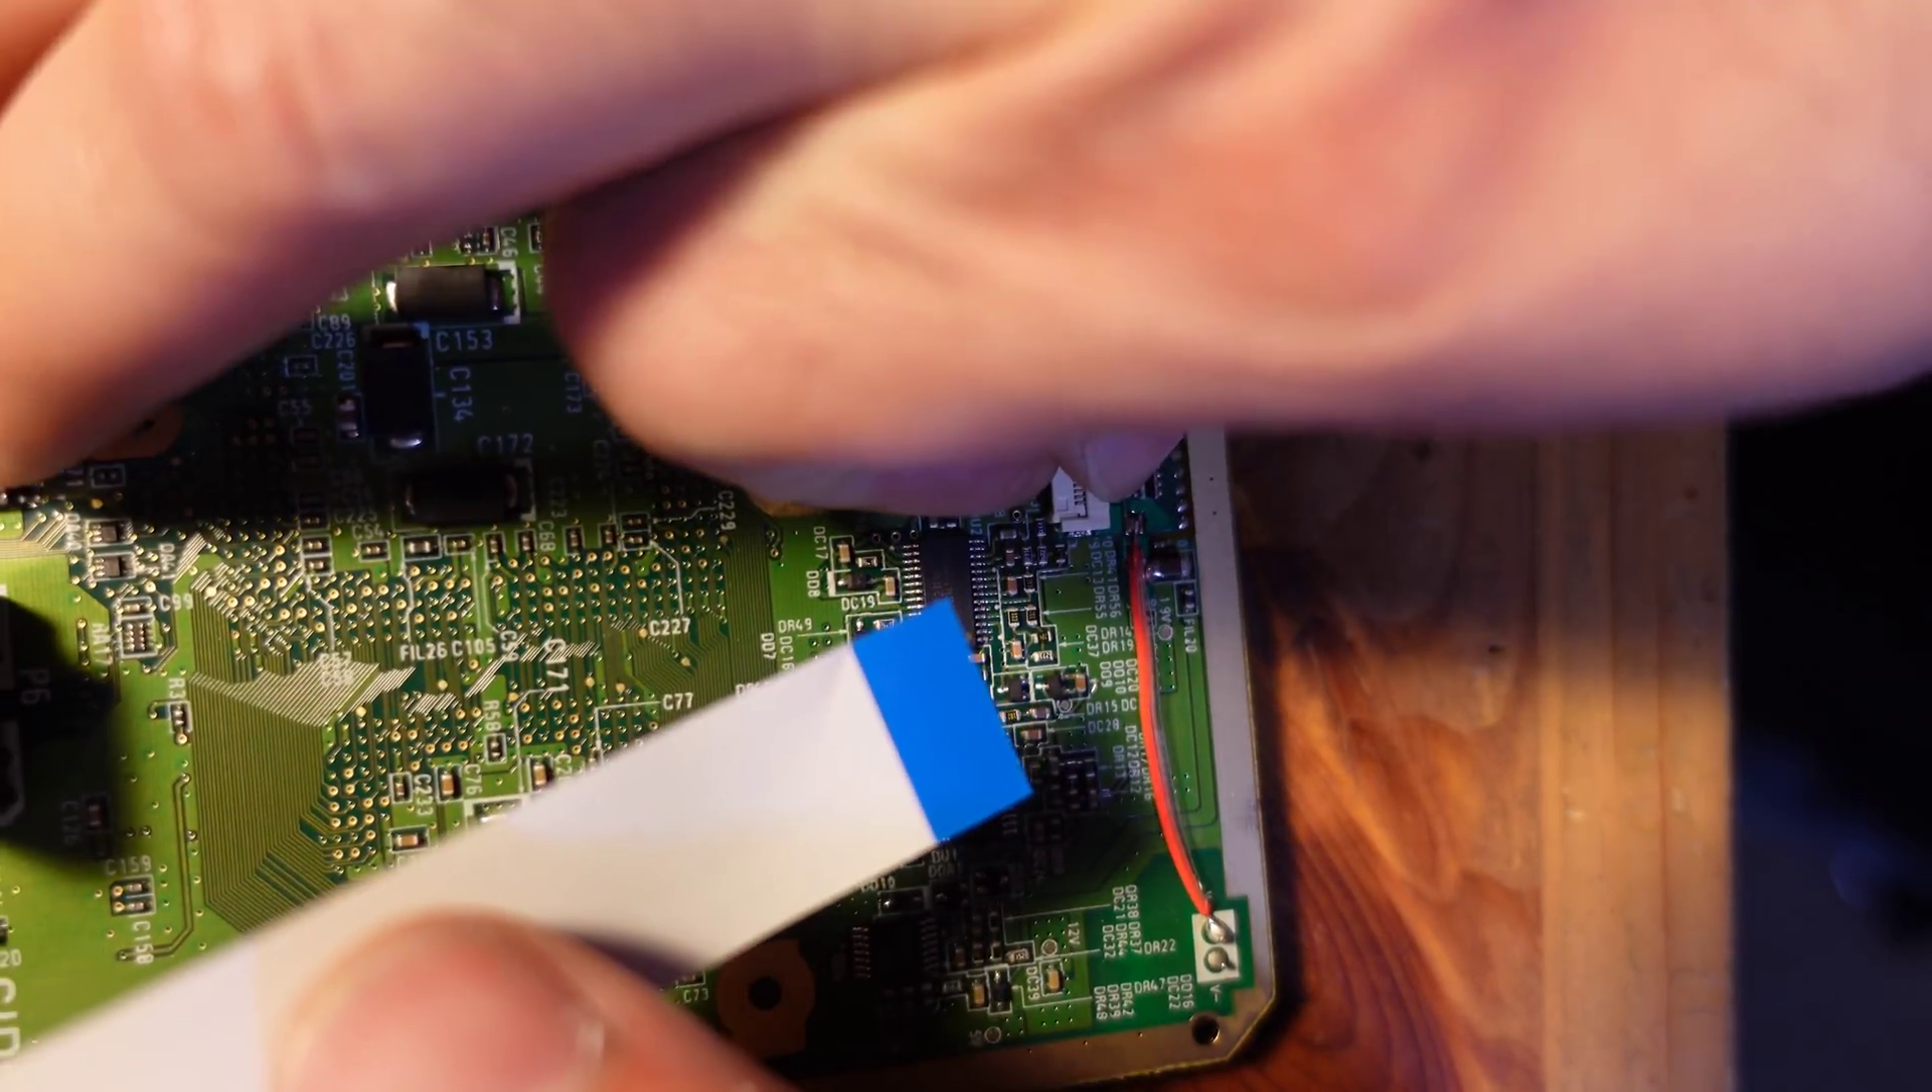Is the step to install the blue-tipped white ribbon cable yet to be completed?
Yes.